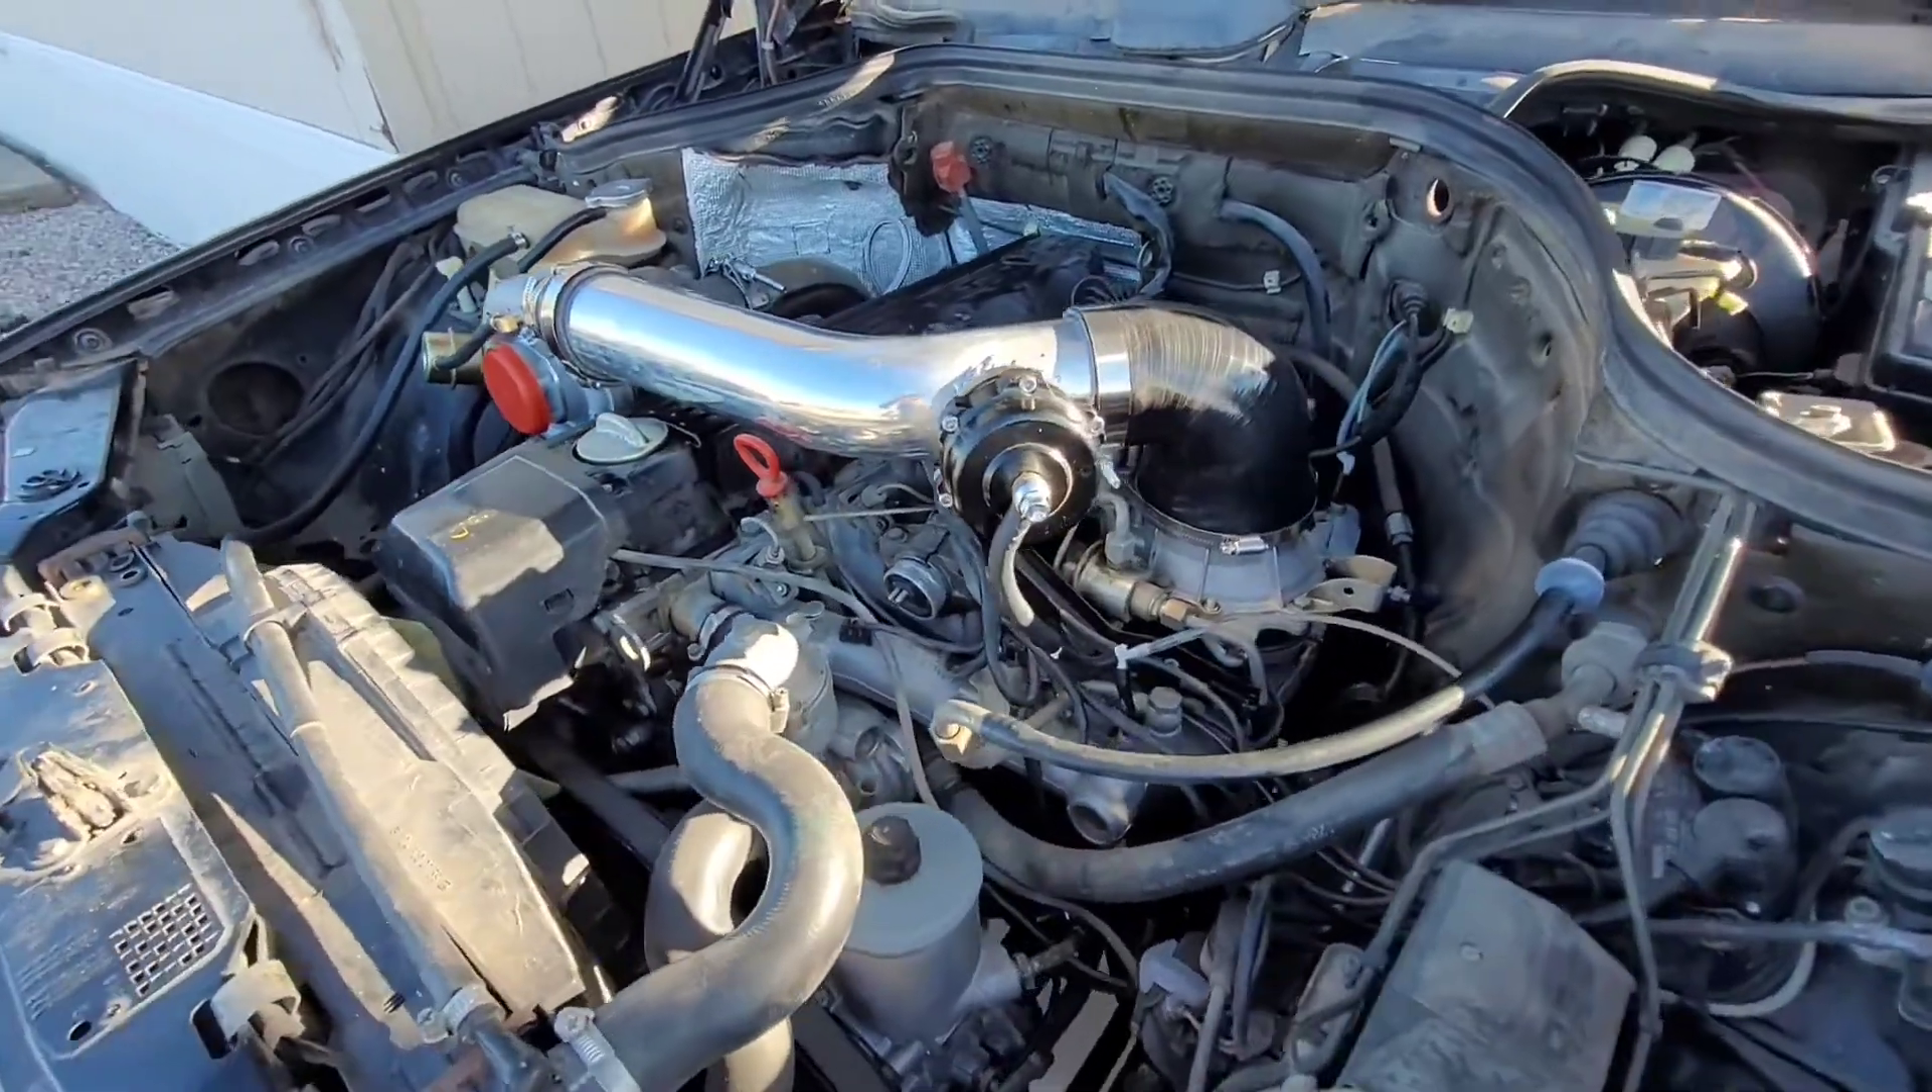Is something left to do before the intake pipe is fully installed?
No.